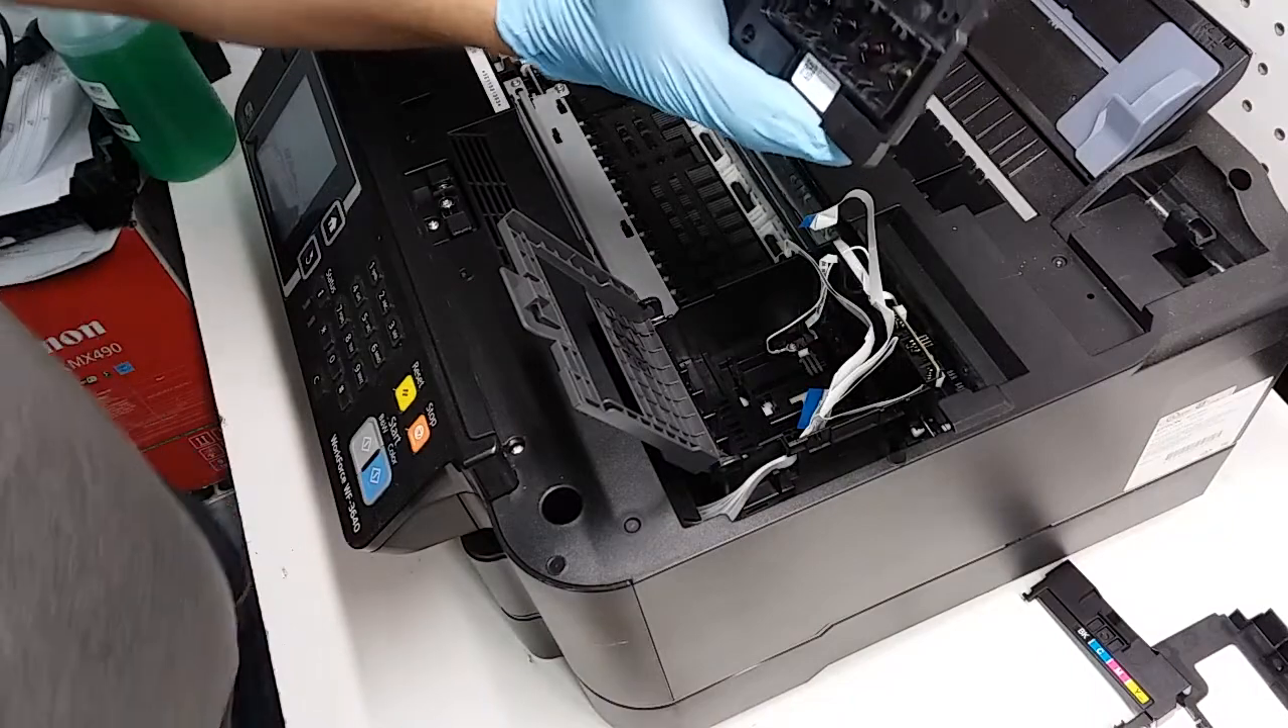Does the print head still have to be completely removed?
No.